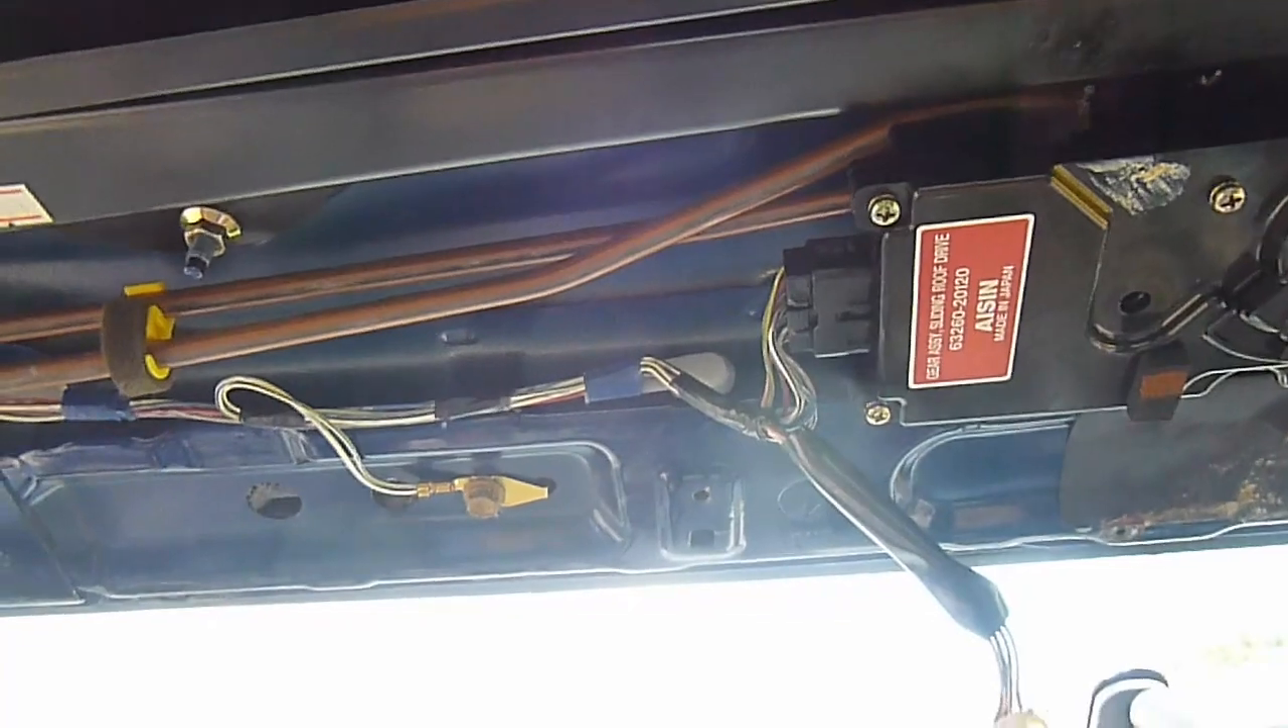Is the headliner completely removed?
Yes.